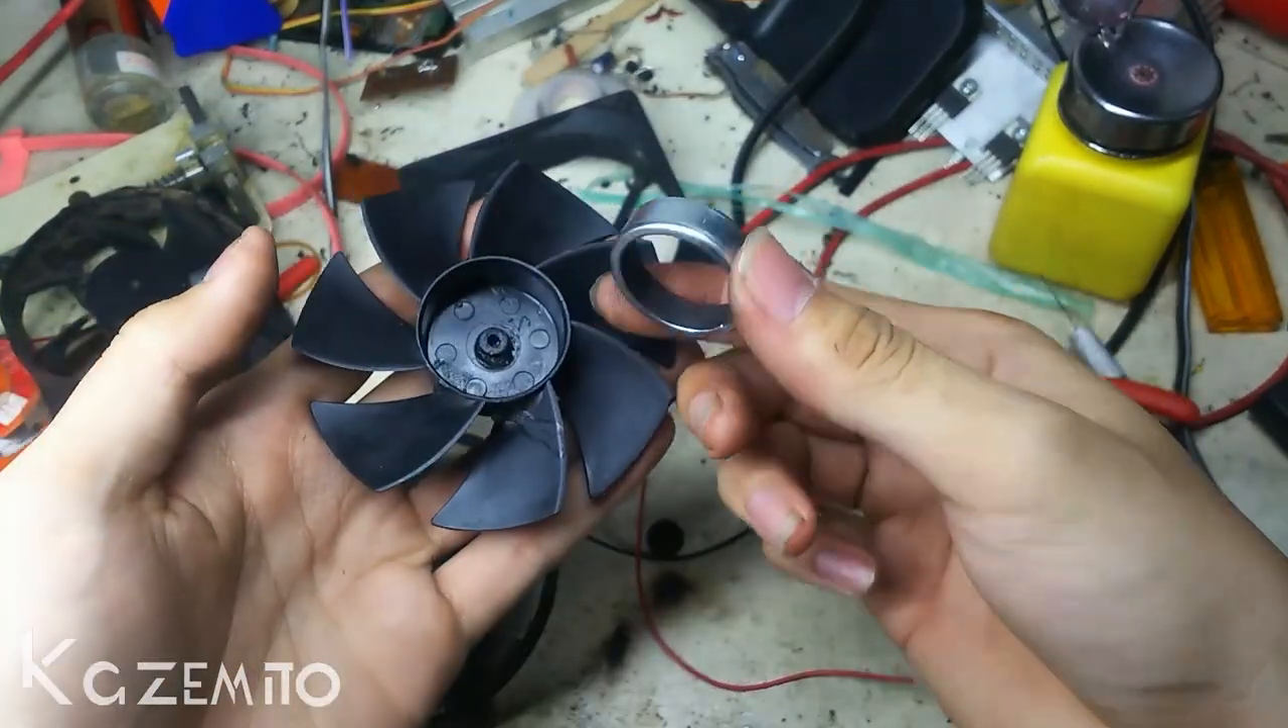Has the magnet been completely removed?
Yes.